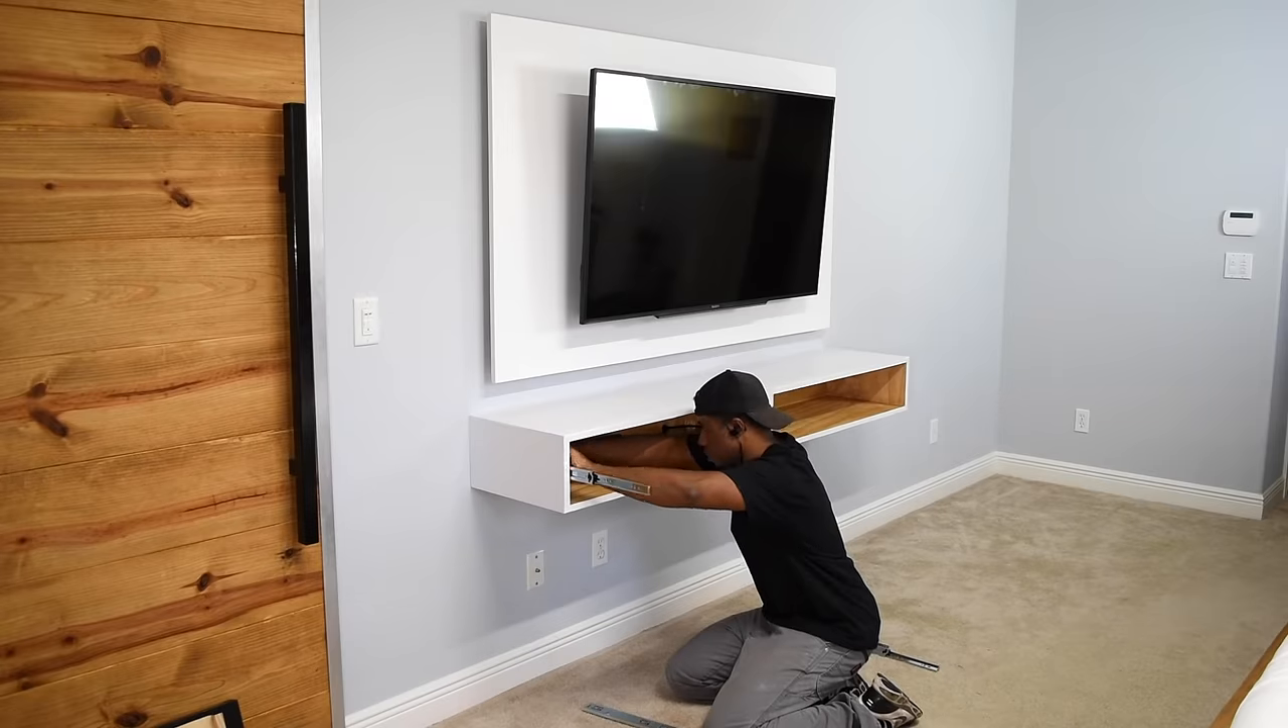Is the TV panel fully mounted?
Yes.